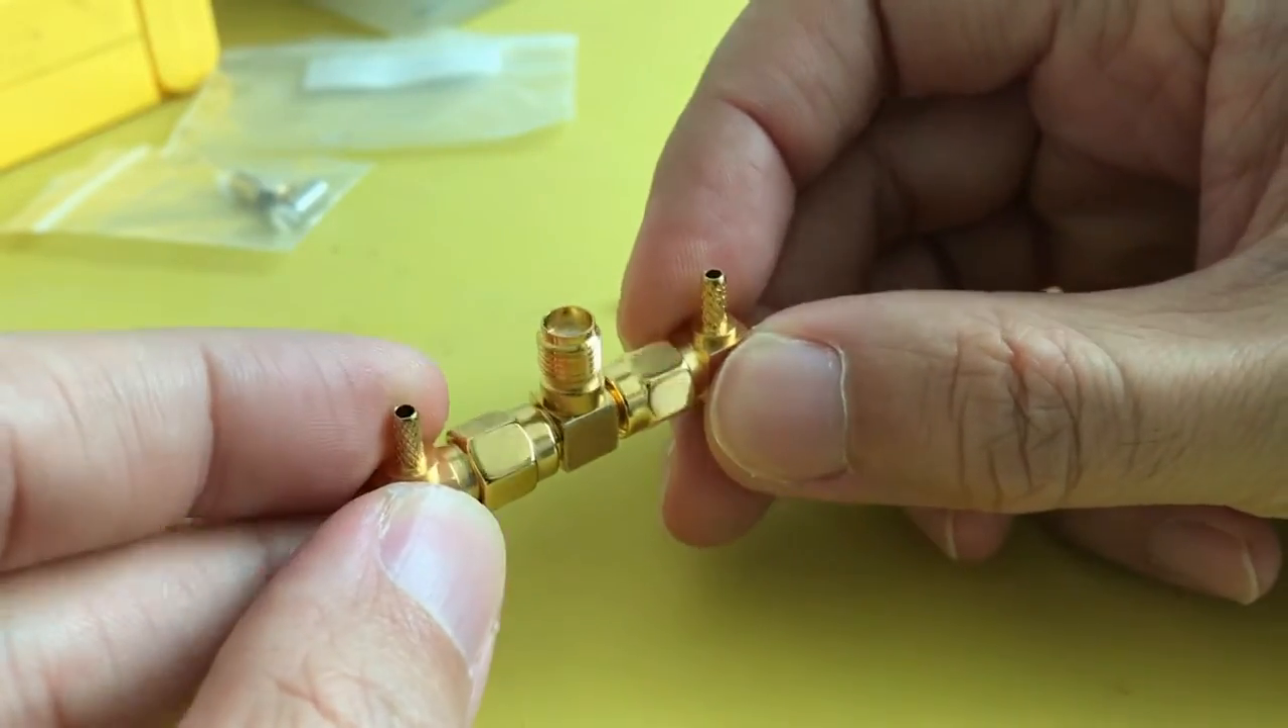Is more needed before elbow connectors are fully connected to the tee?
No.